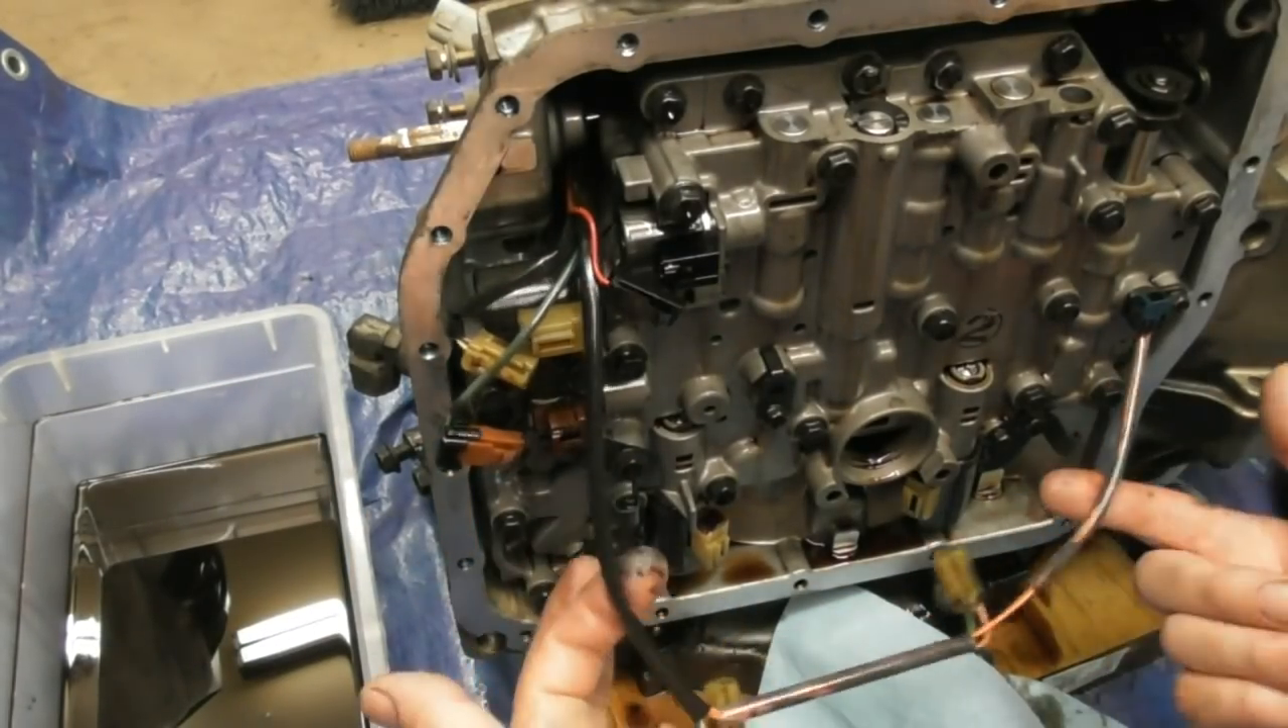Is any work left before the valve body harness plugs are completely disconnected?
Yes.